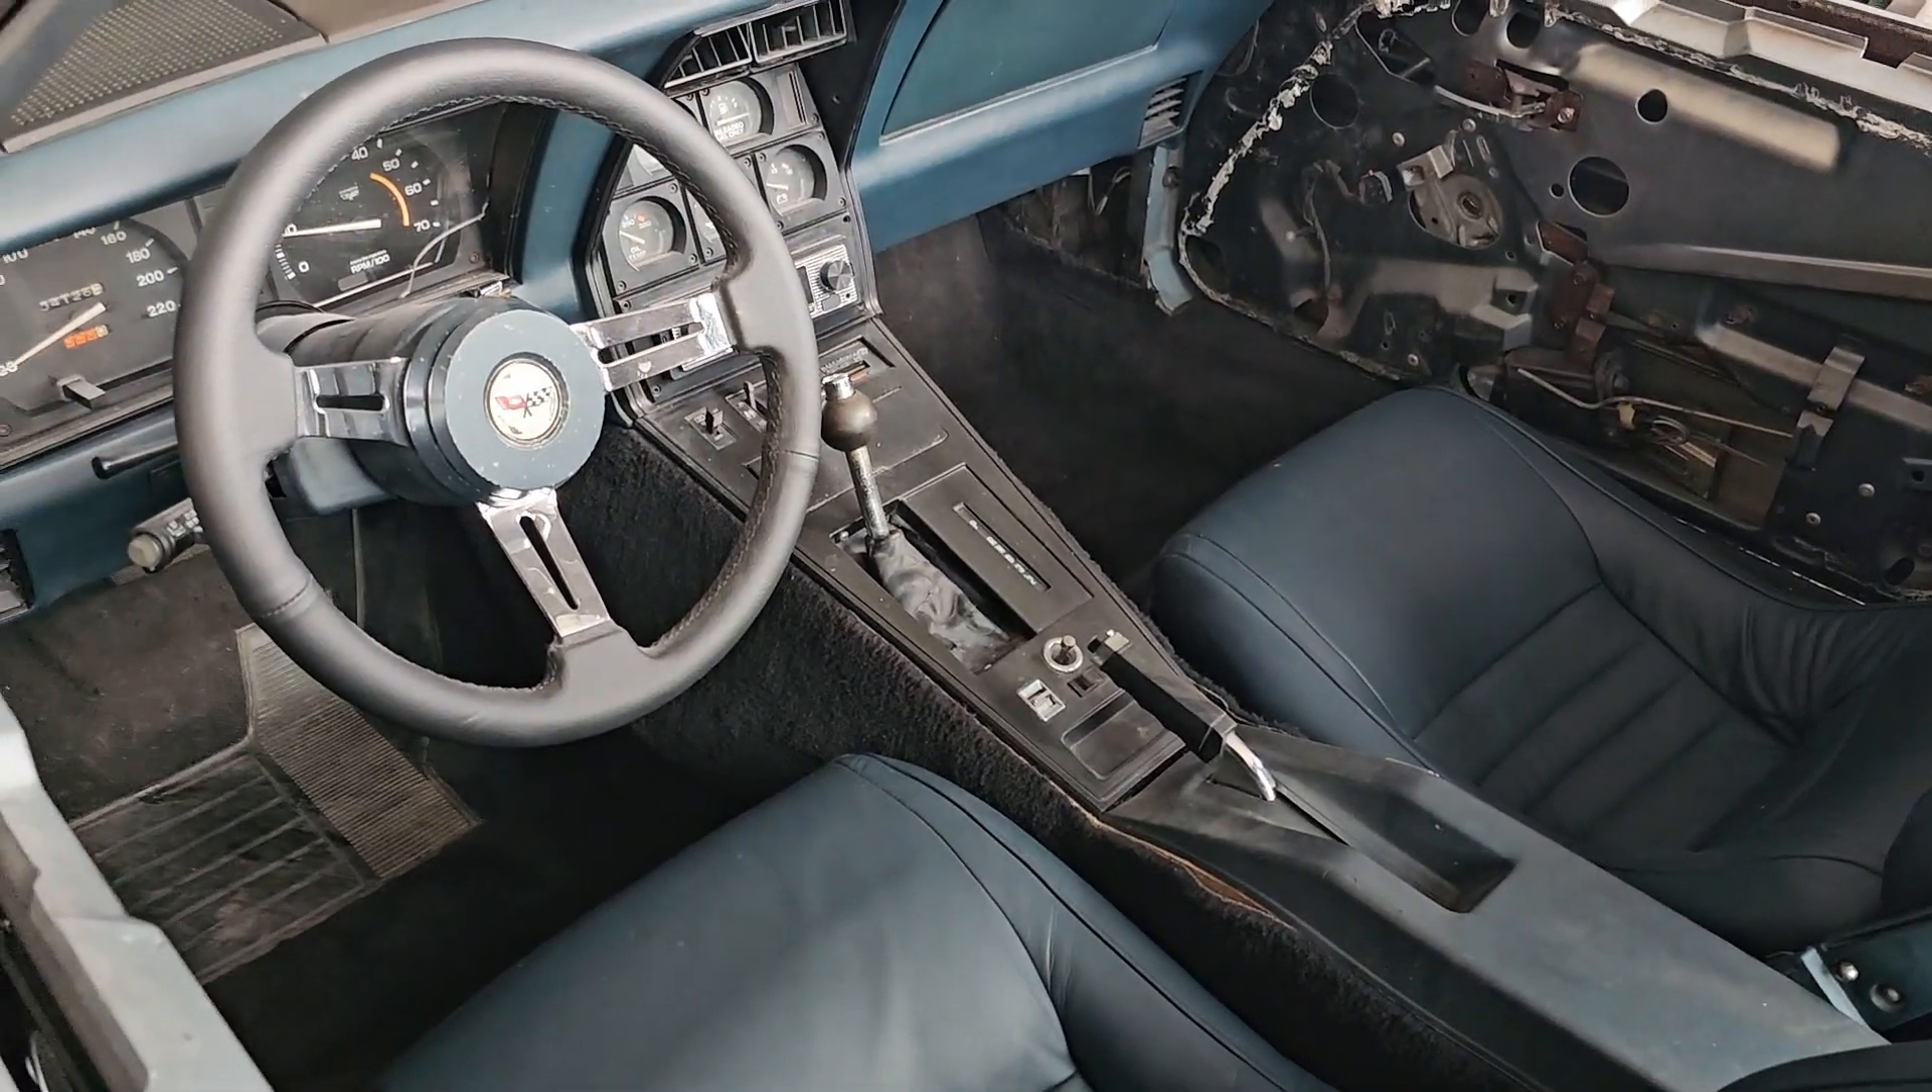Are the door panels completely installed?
No.